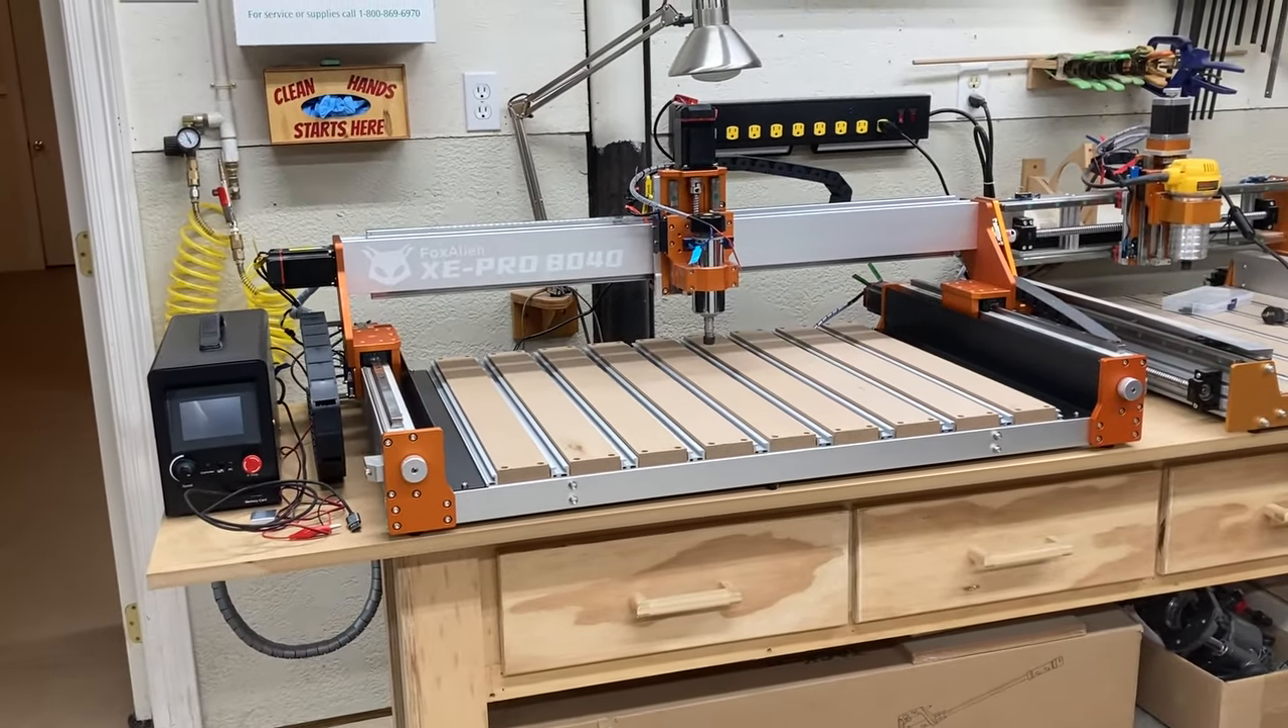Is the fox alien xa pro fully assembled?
Yes.